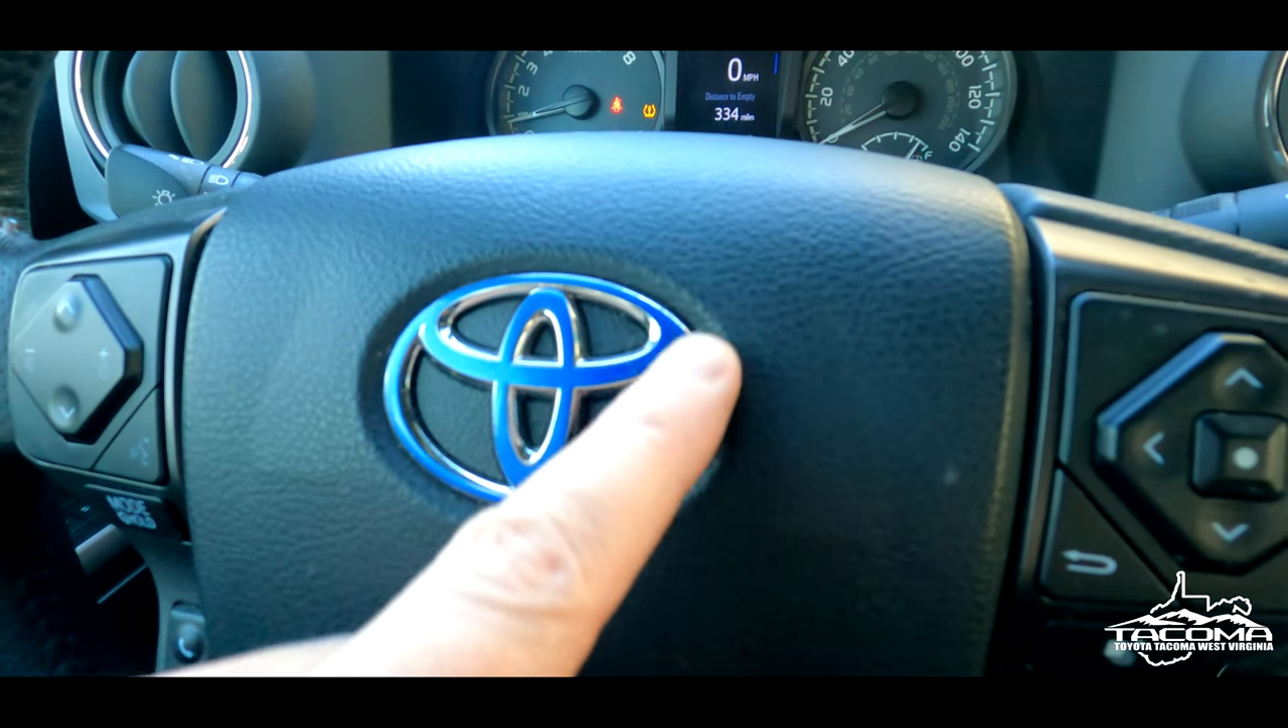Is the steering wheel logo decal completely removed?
No.